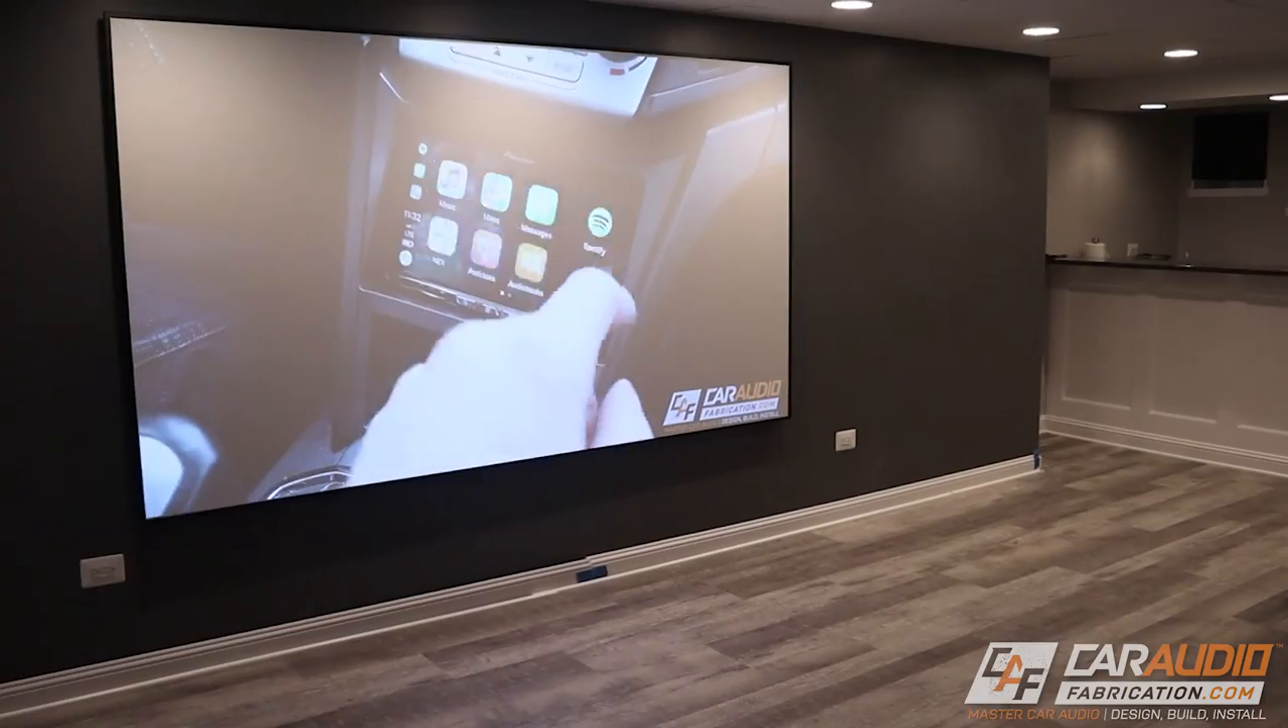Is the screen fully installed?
Yes.